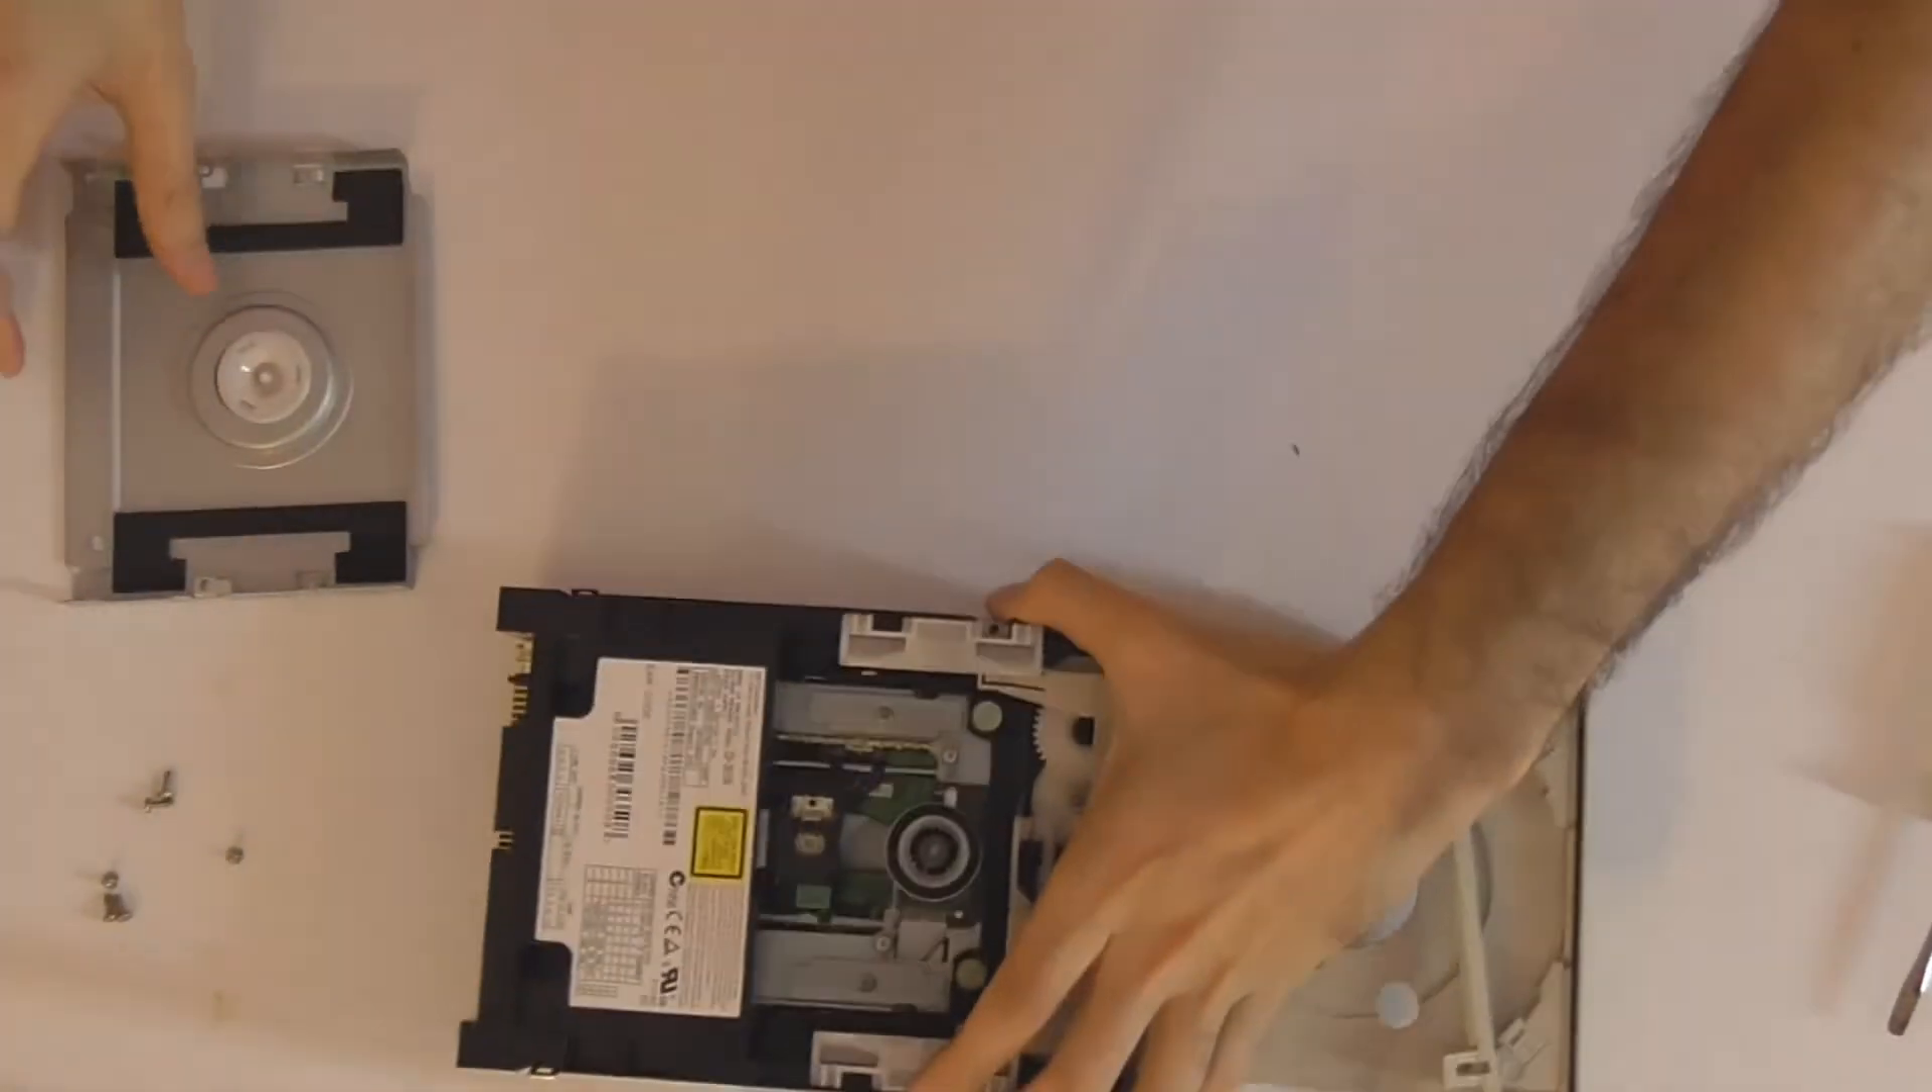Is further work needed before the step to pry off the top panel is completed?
No.